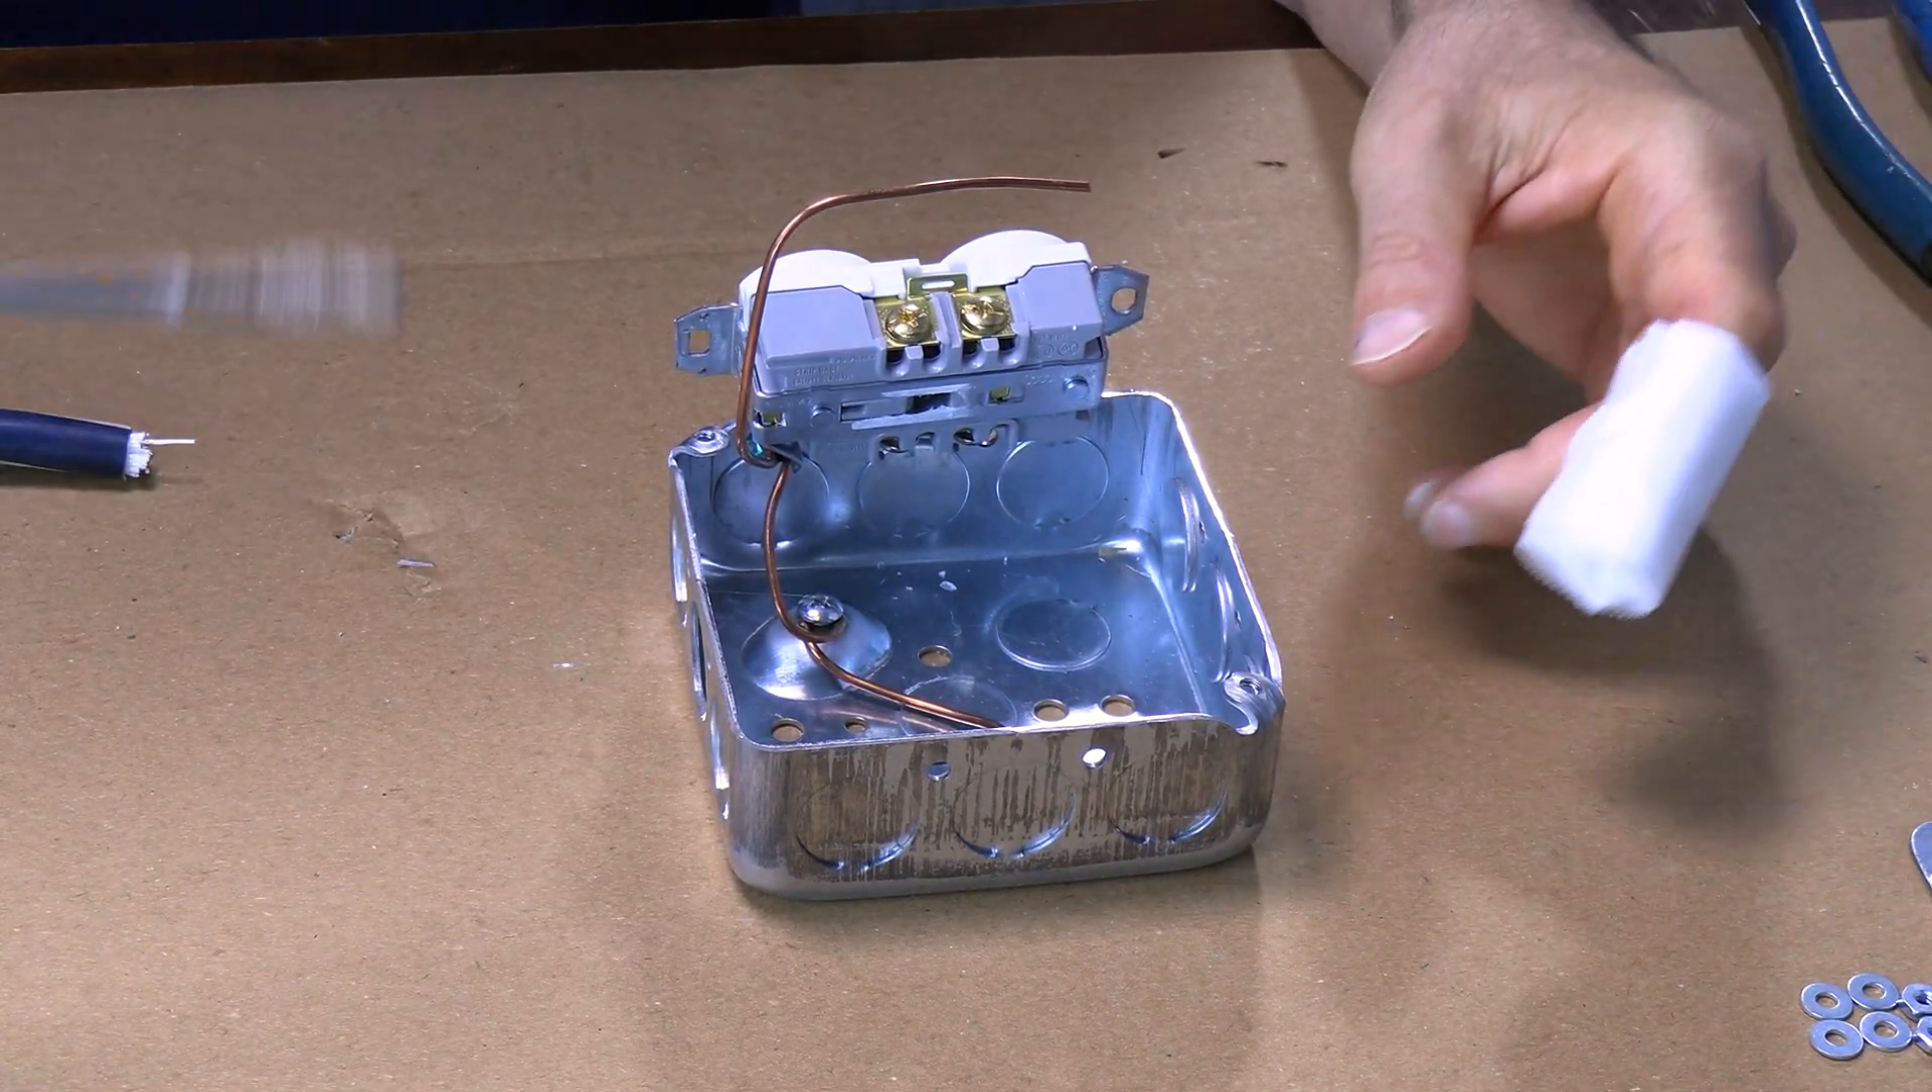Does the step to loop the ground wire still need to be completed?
No.